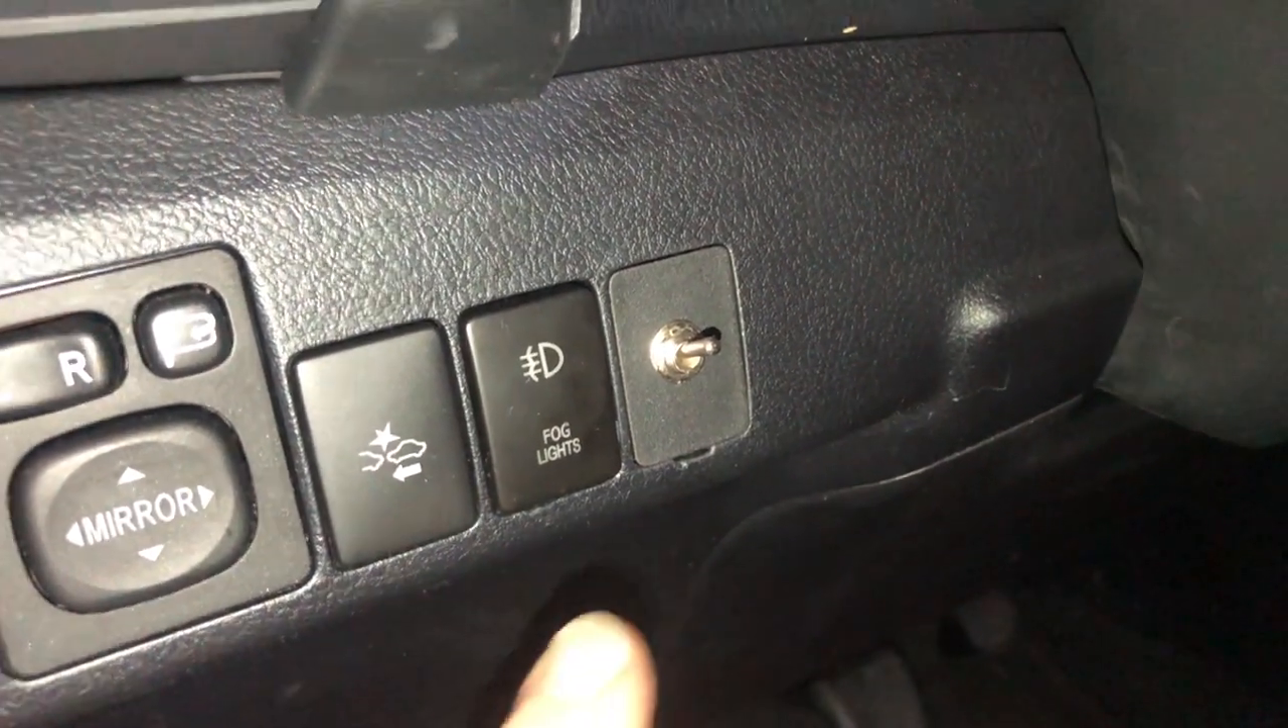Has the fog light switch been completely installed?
Yes.